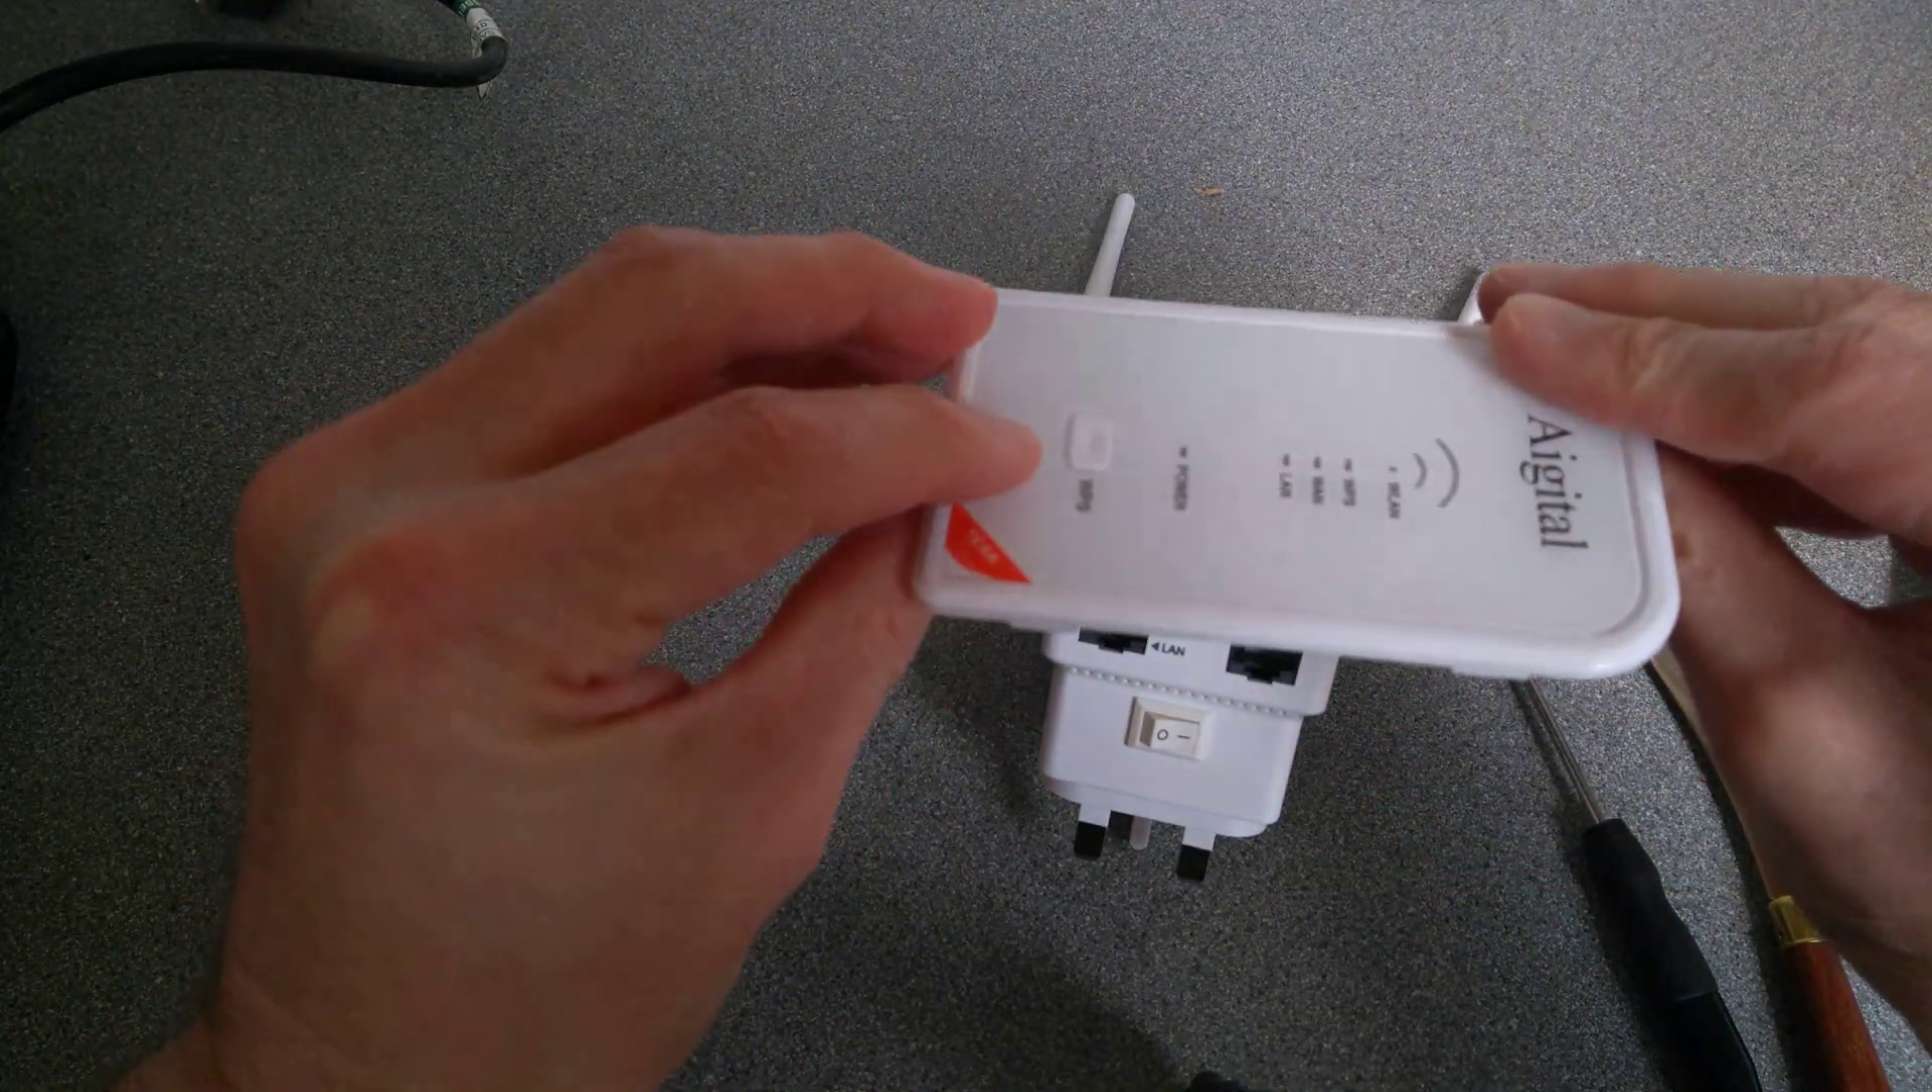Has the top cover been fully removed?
Yes.